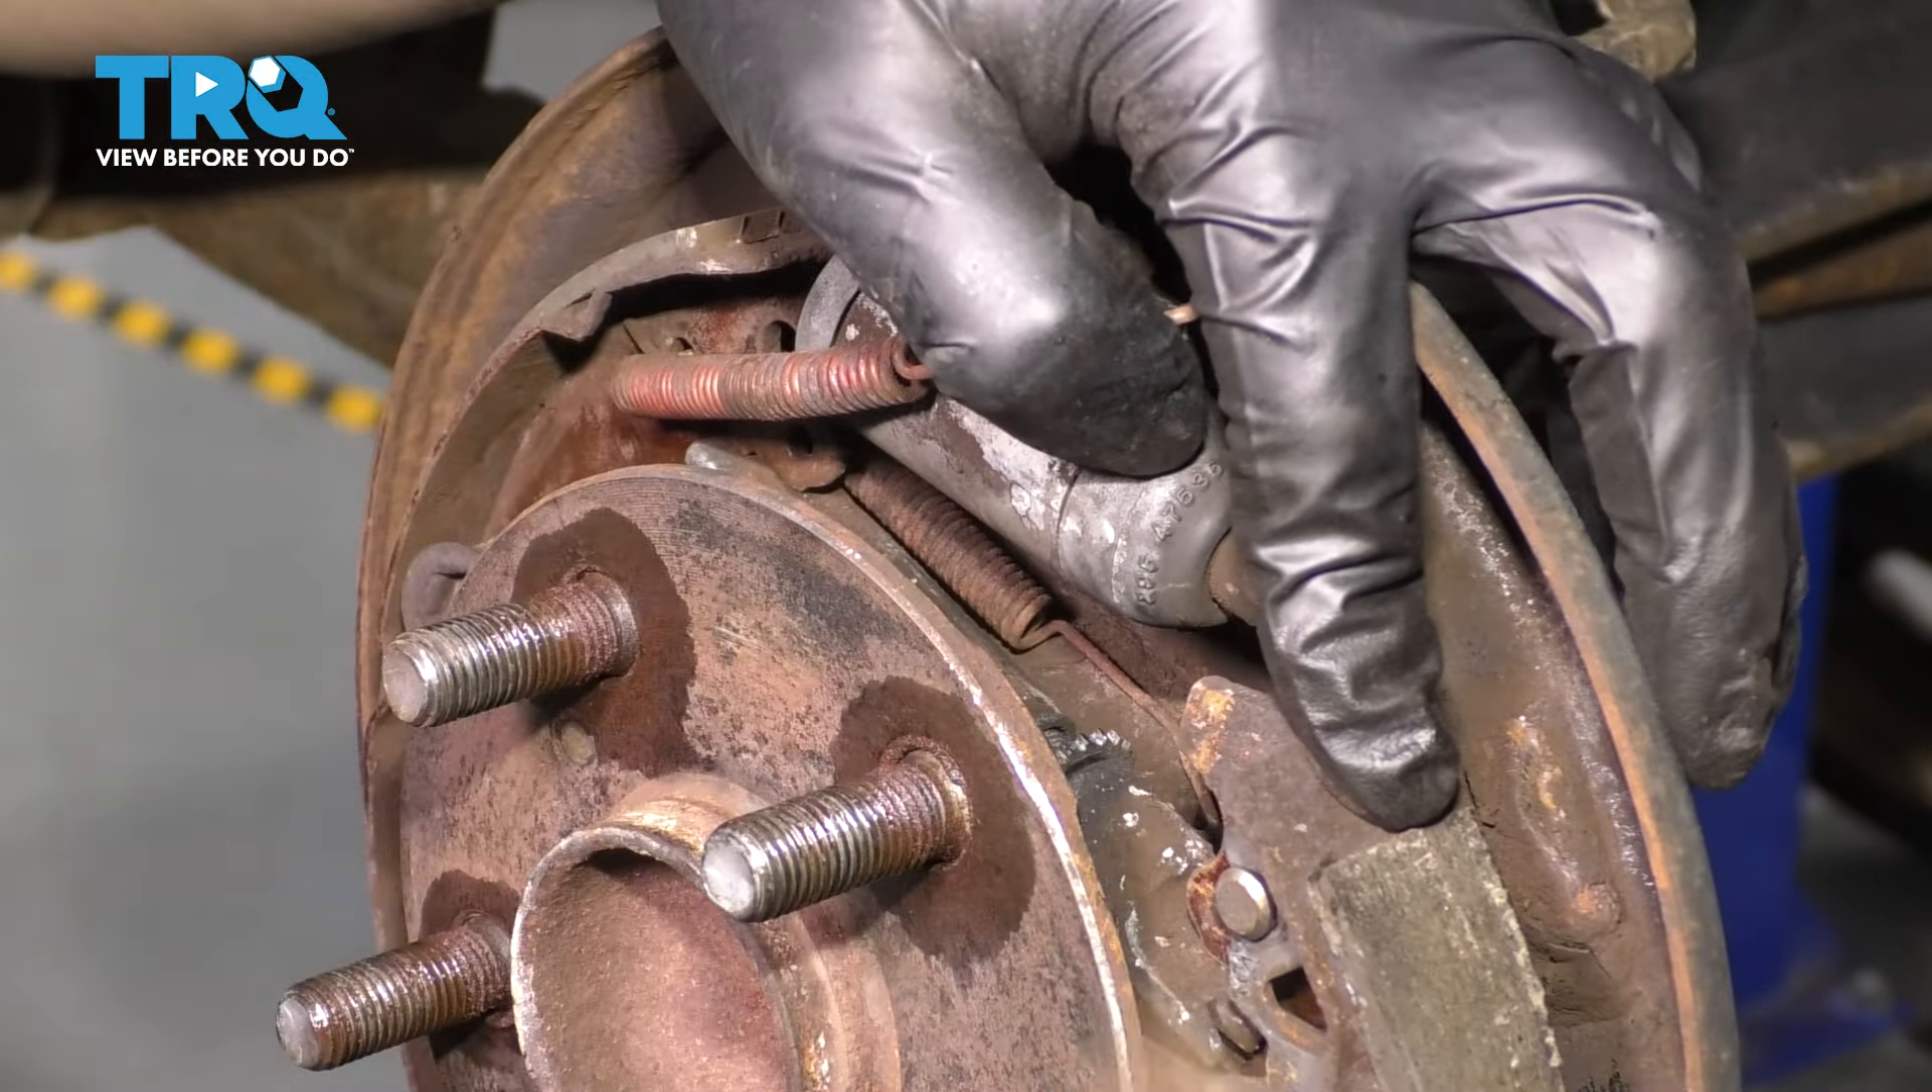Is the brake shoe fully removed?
No.